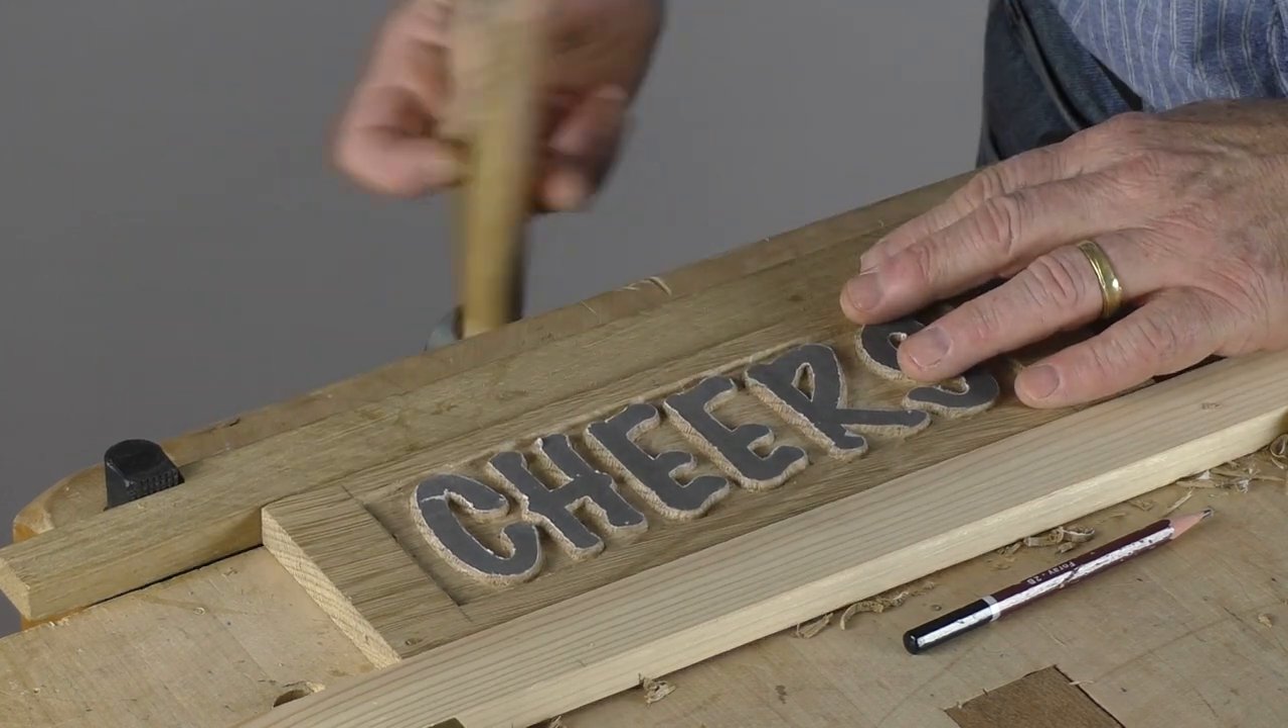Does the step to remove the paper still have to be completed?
Yes.